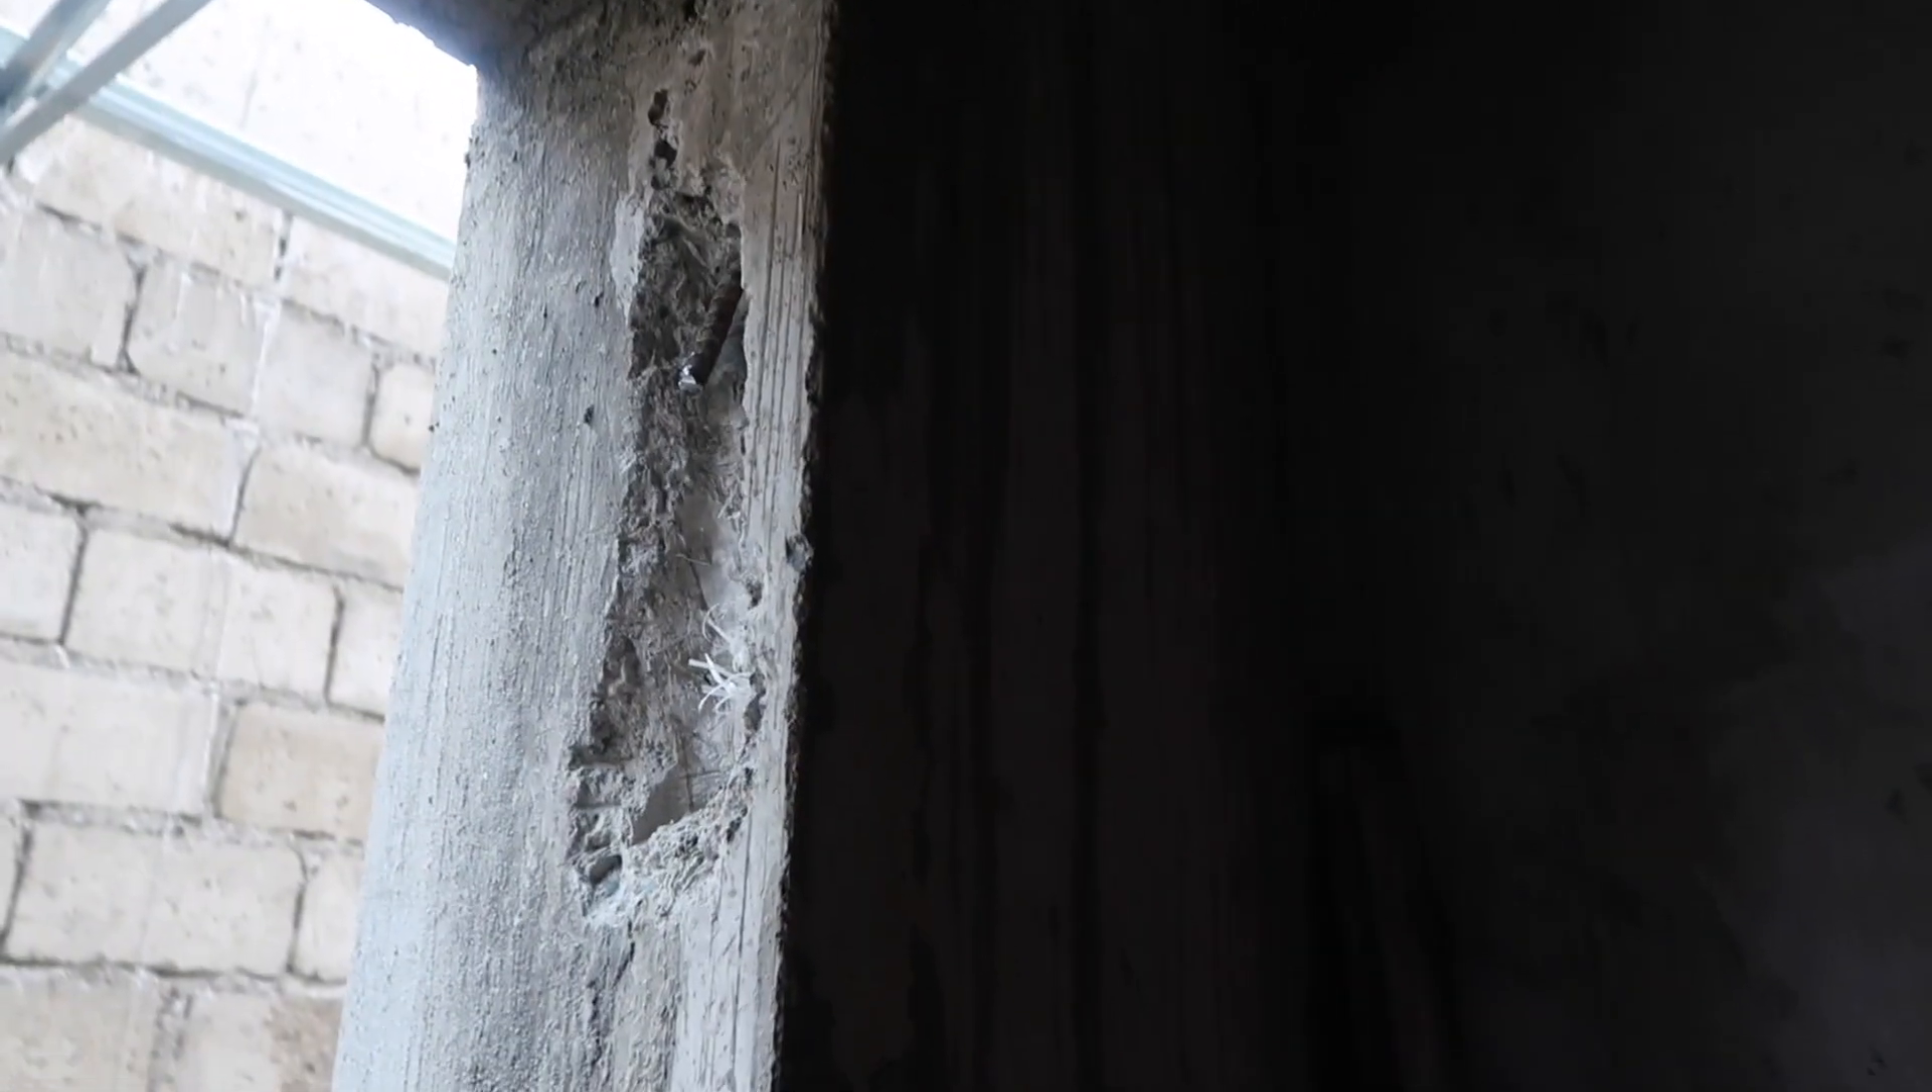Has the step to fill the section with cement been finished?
No.